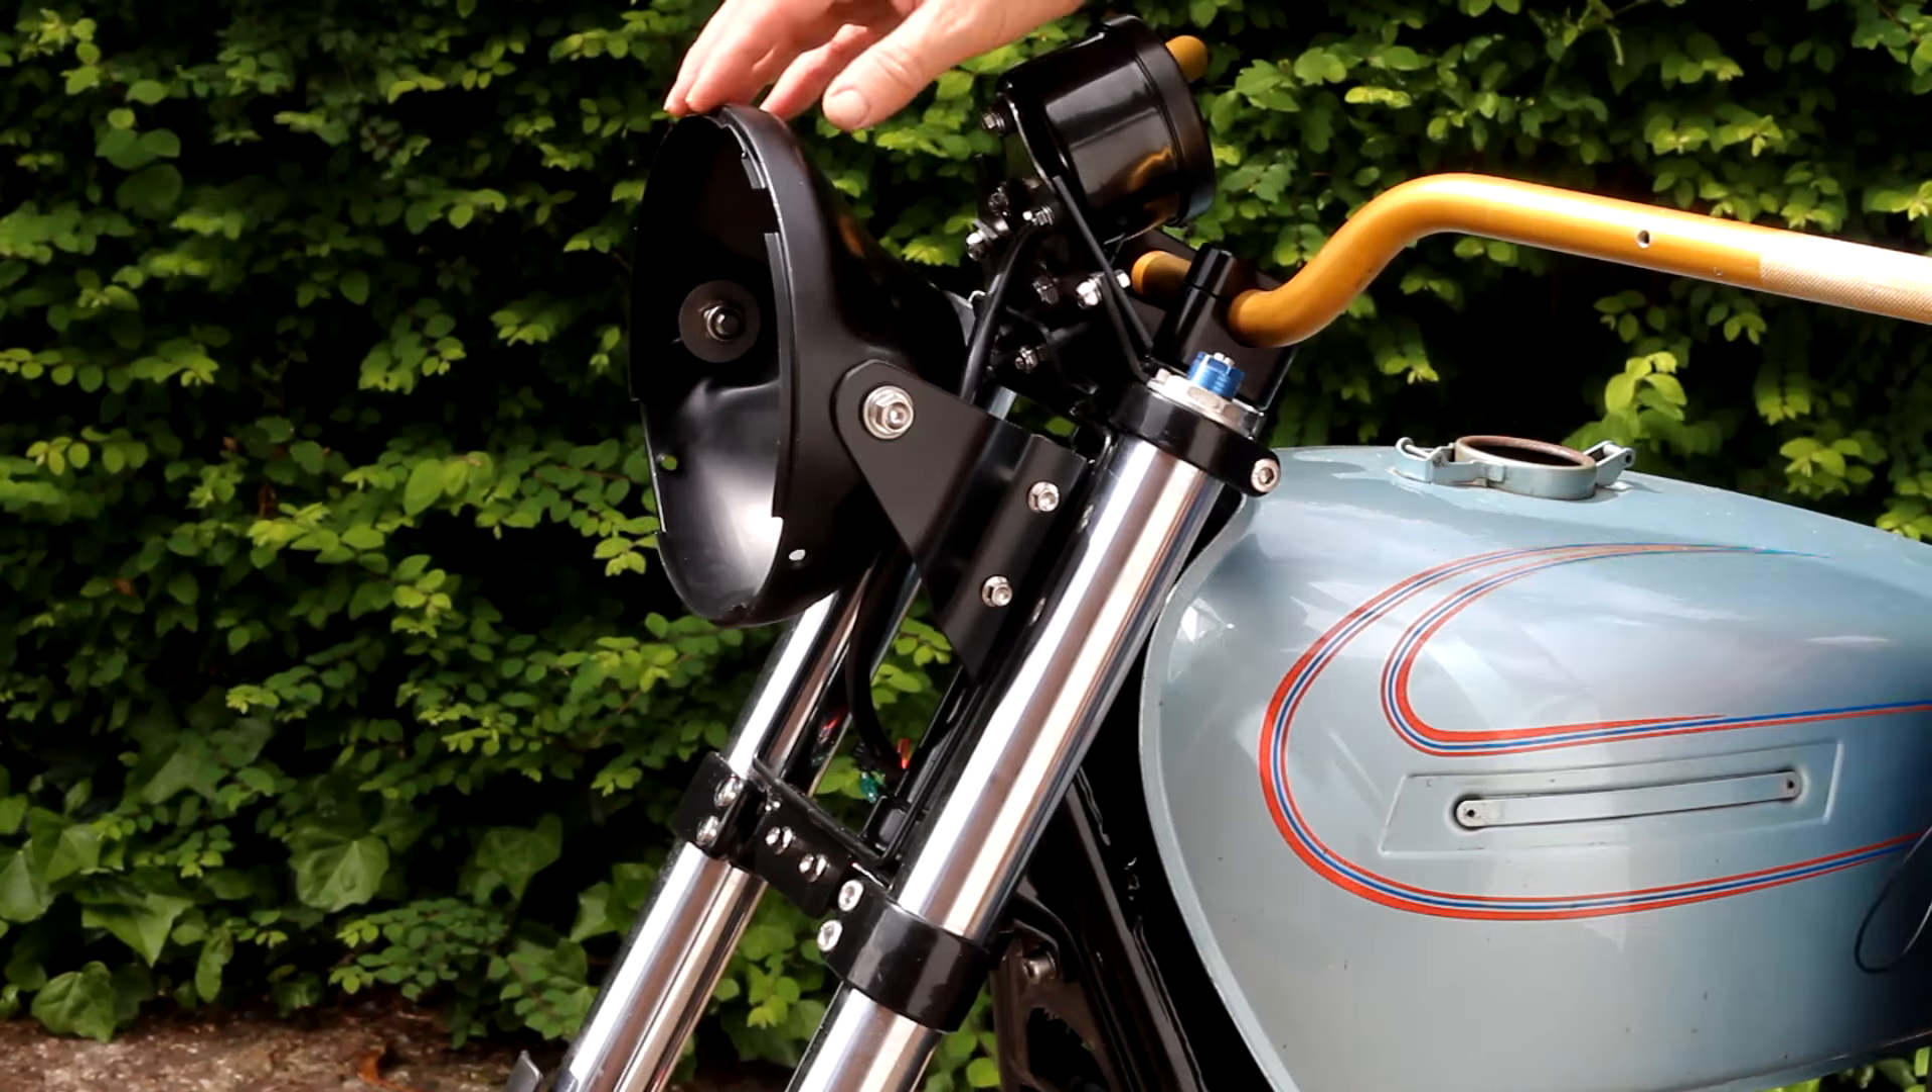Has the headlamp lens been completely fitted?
No.